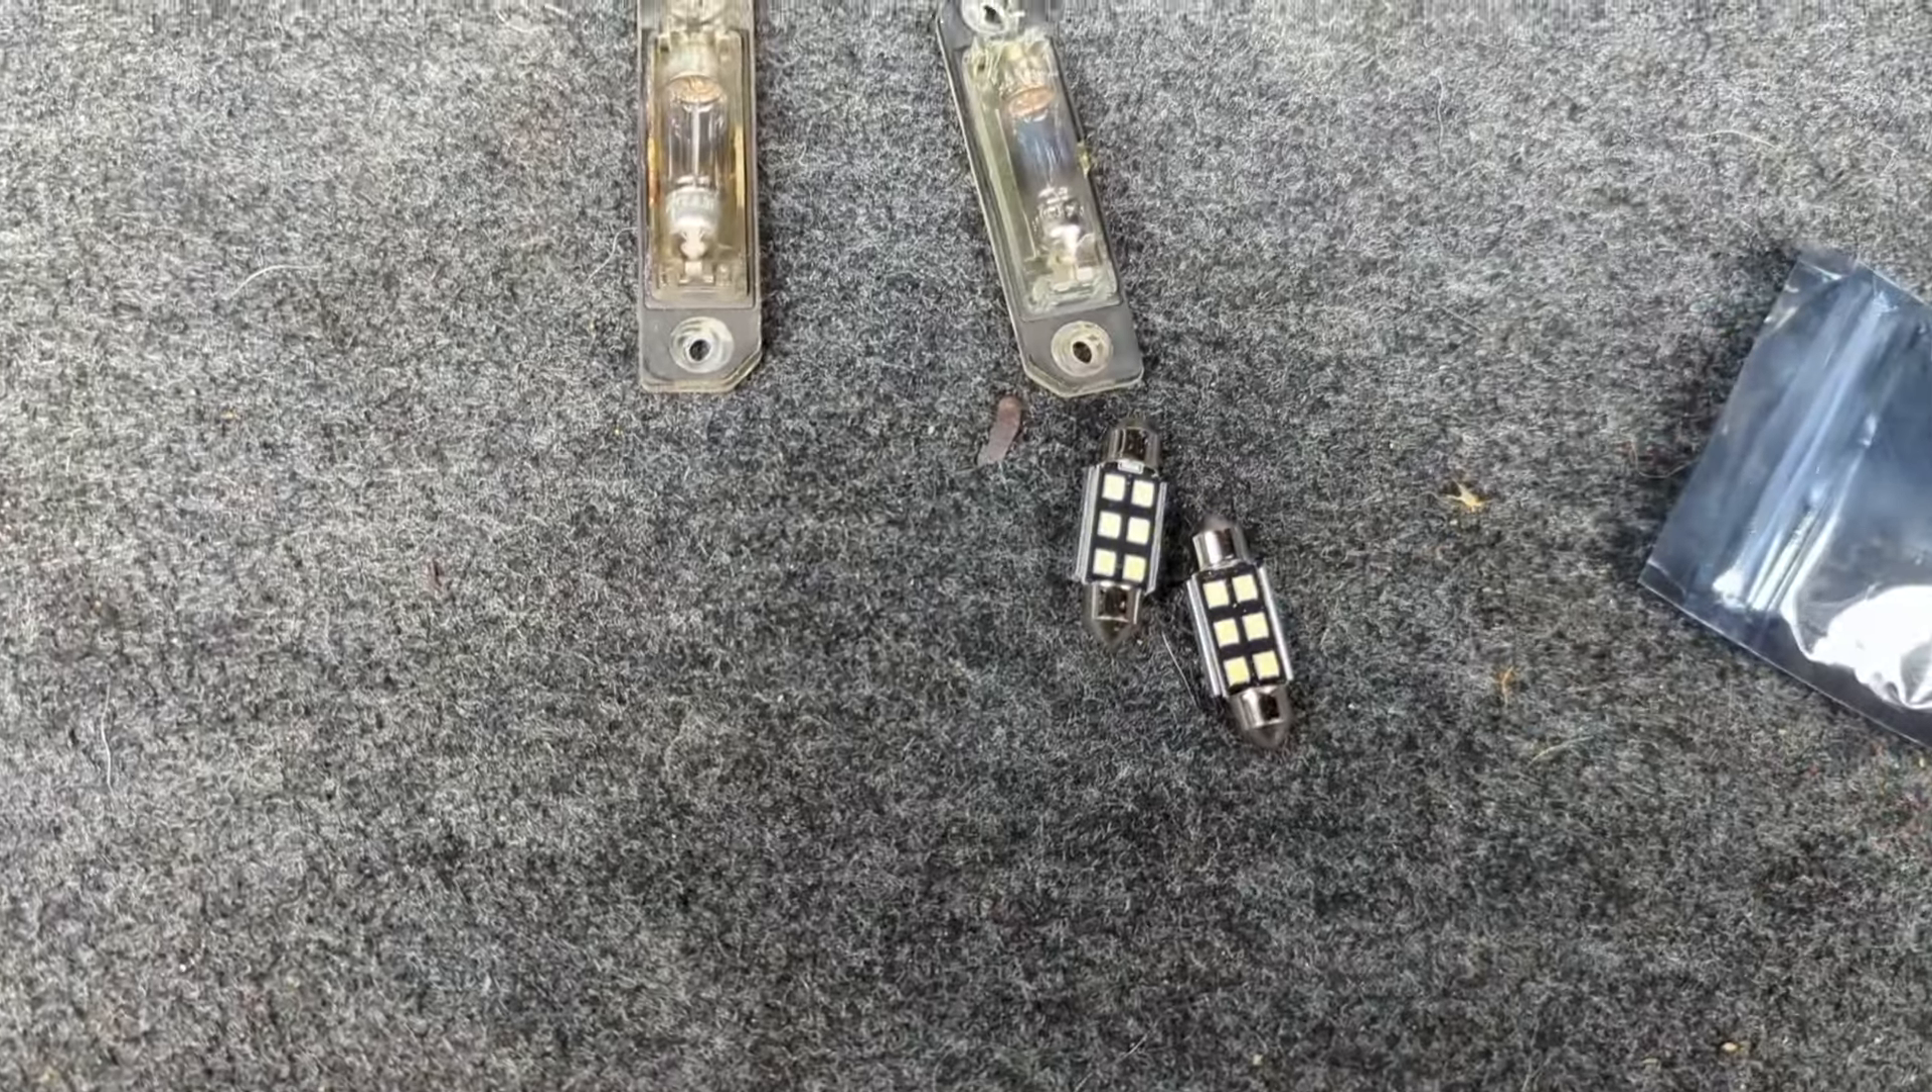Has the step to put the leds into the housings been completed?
No.